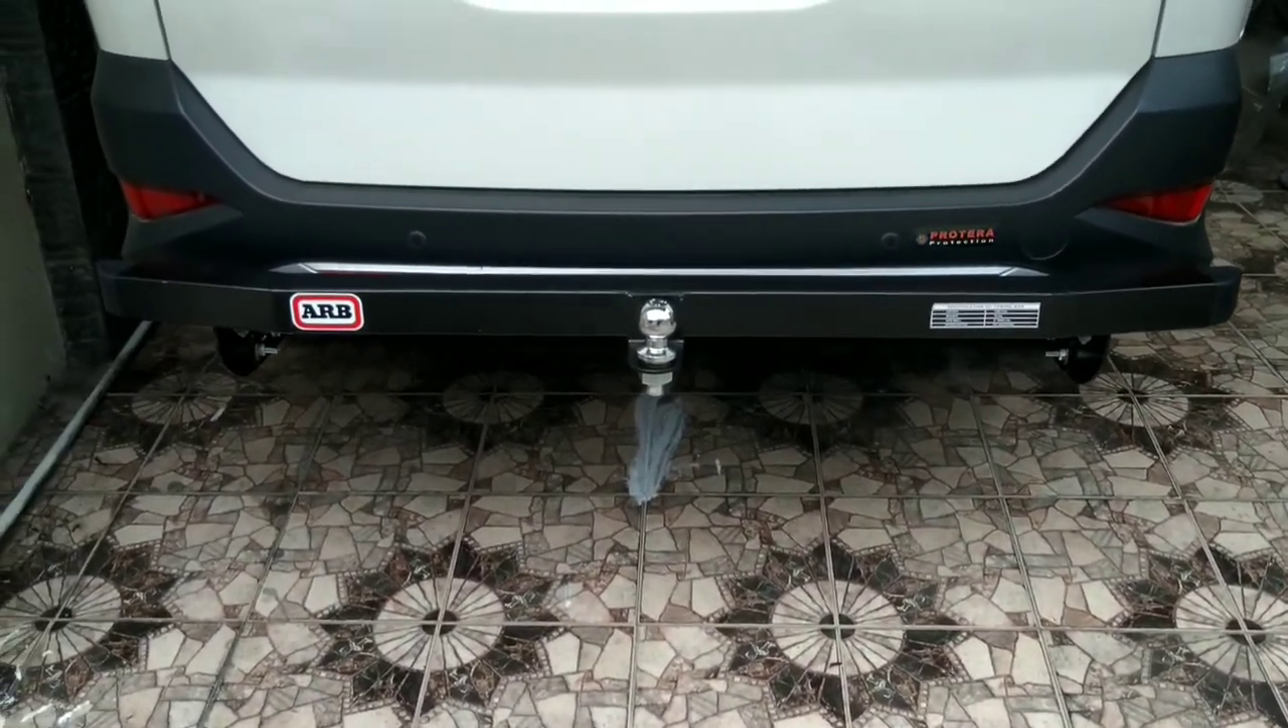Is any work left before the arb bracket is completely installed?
No.